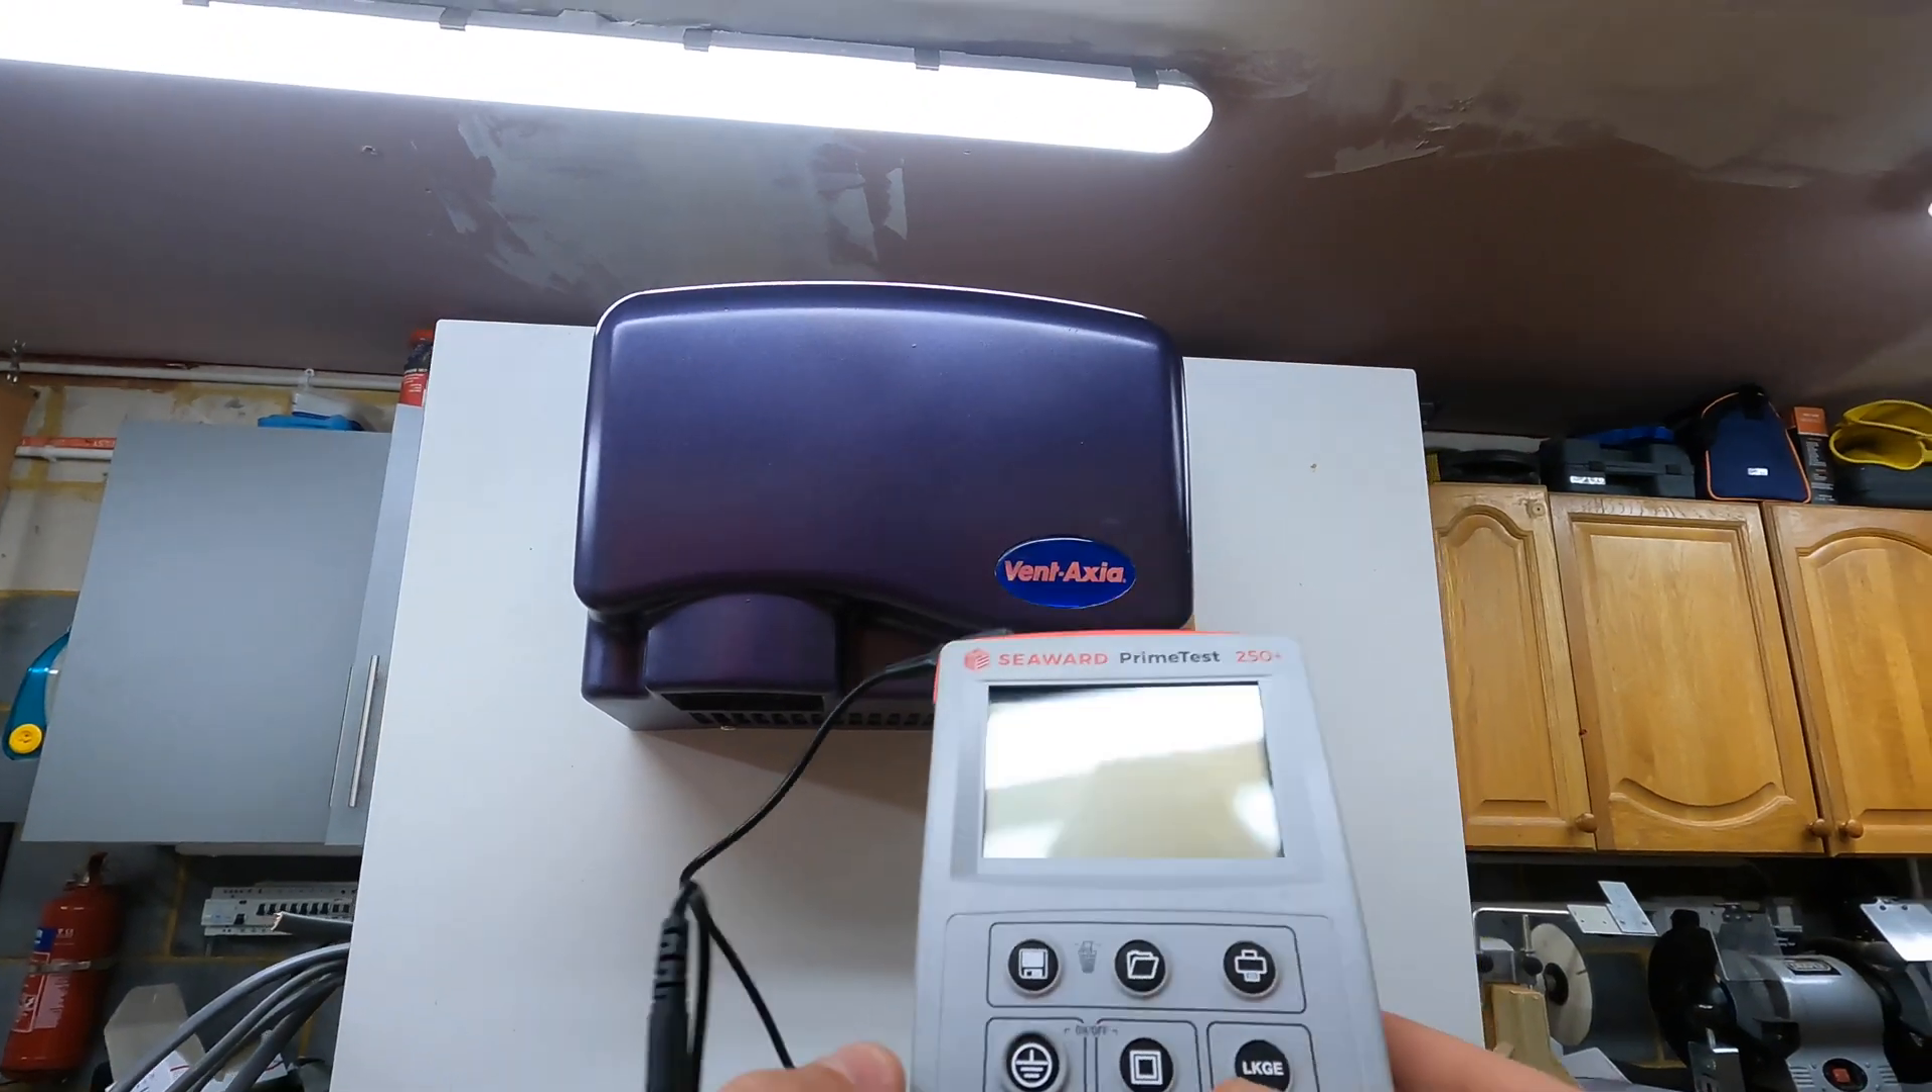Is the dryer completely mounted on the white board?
Yes.